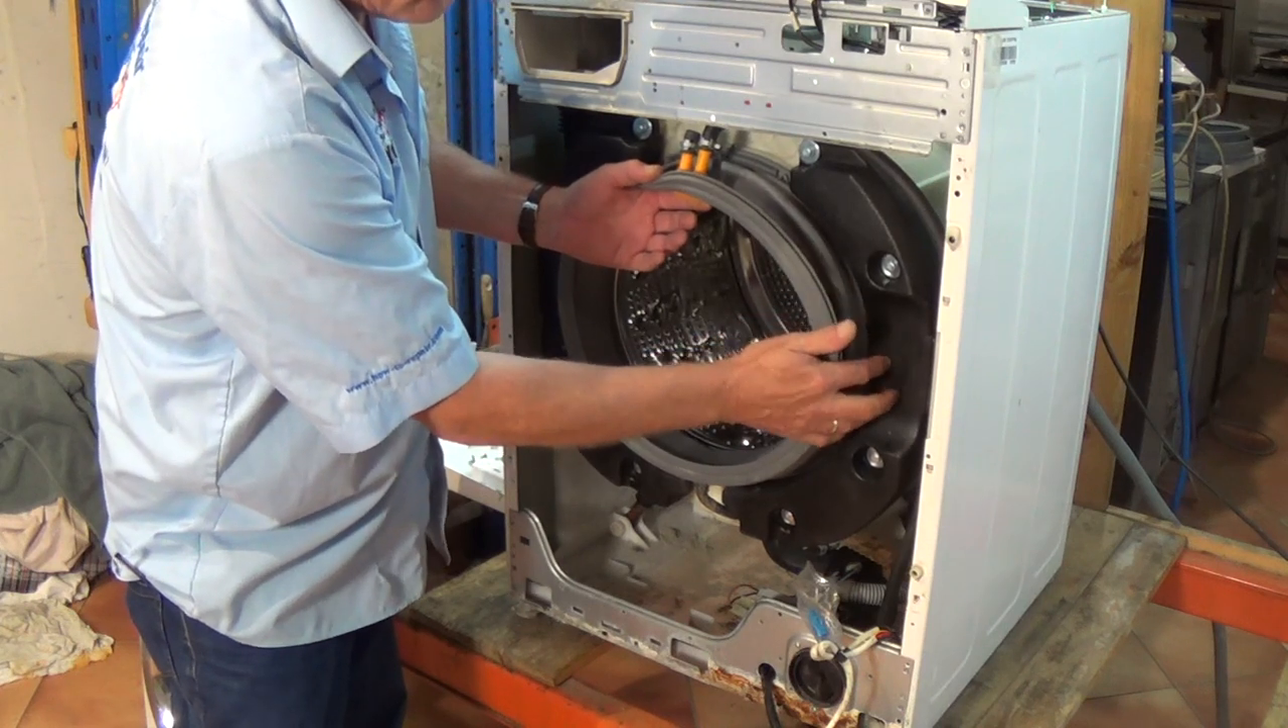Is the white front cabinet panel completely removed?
Yes.